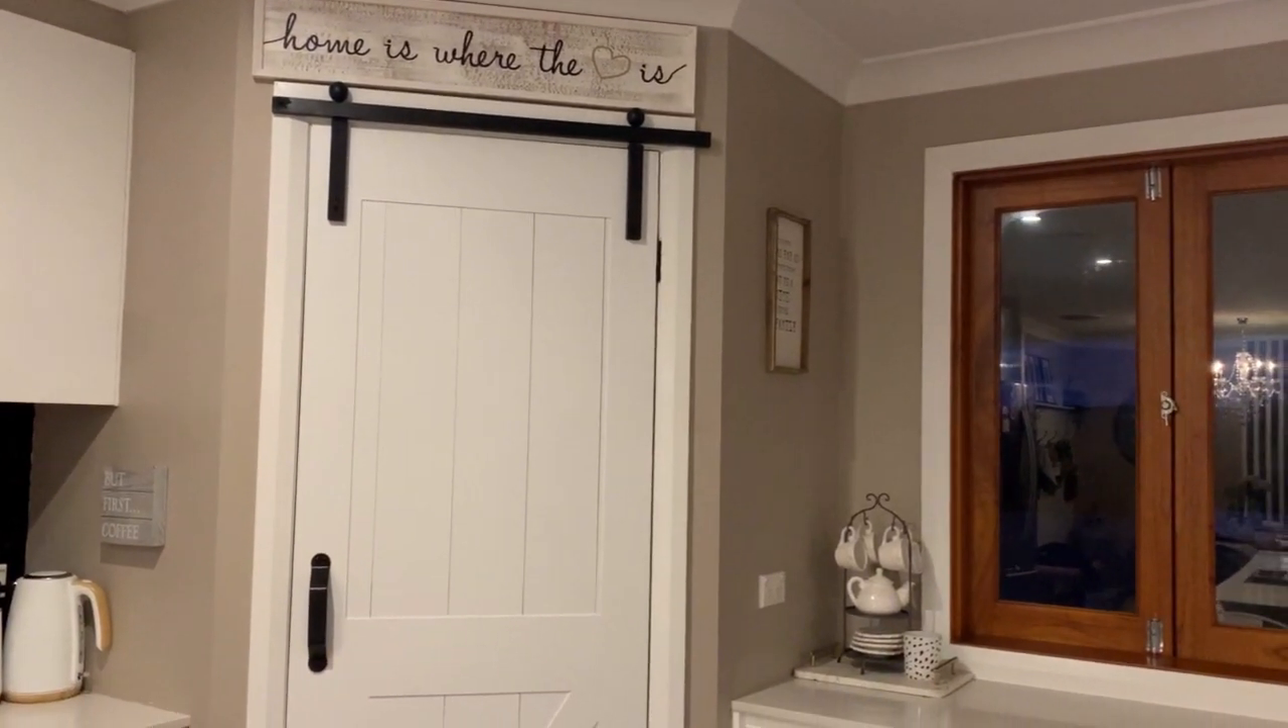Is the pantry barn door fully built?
Yes.